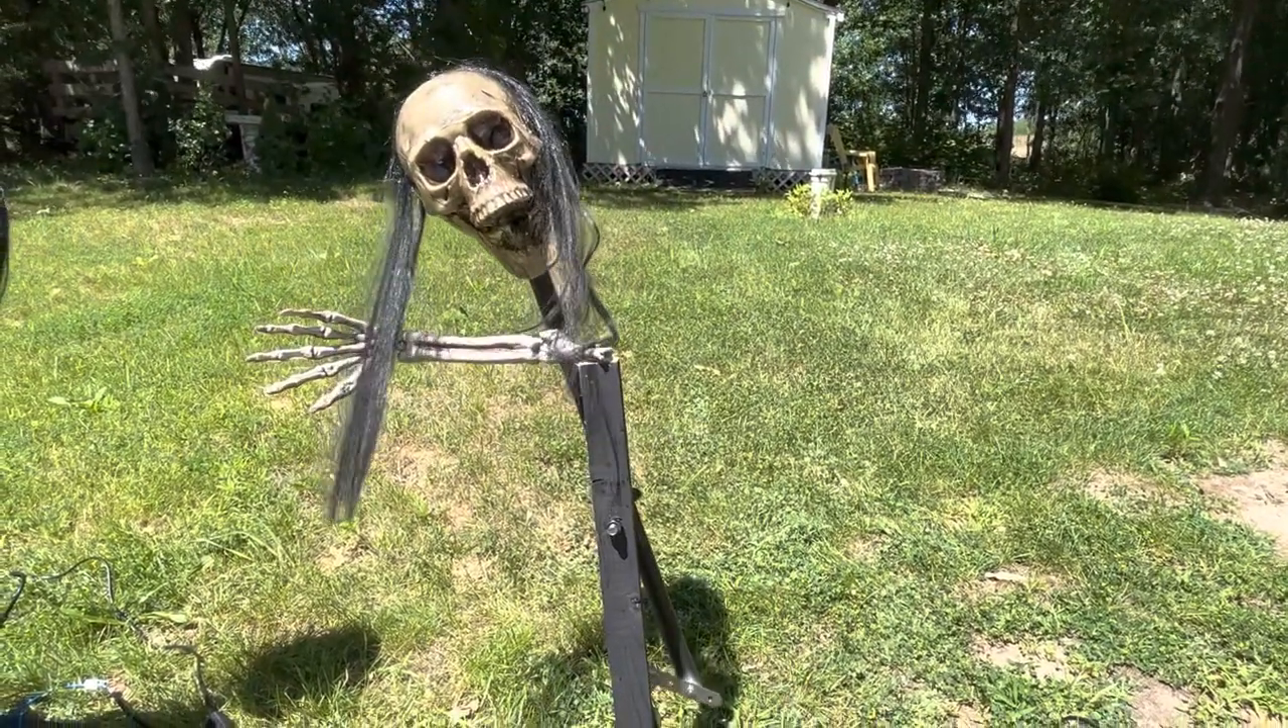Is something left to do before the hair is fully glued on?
No.